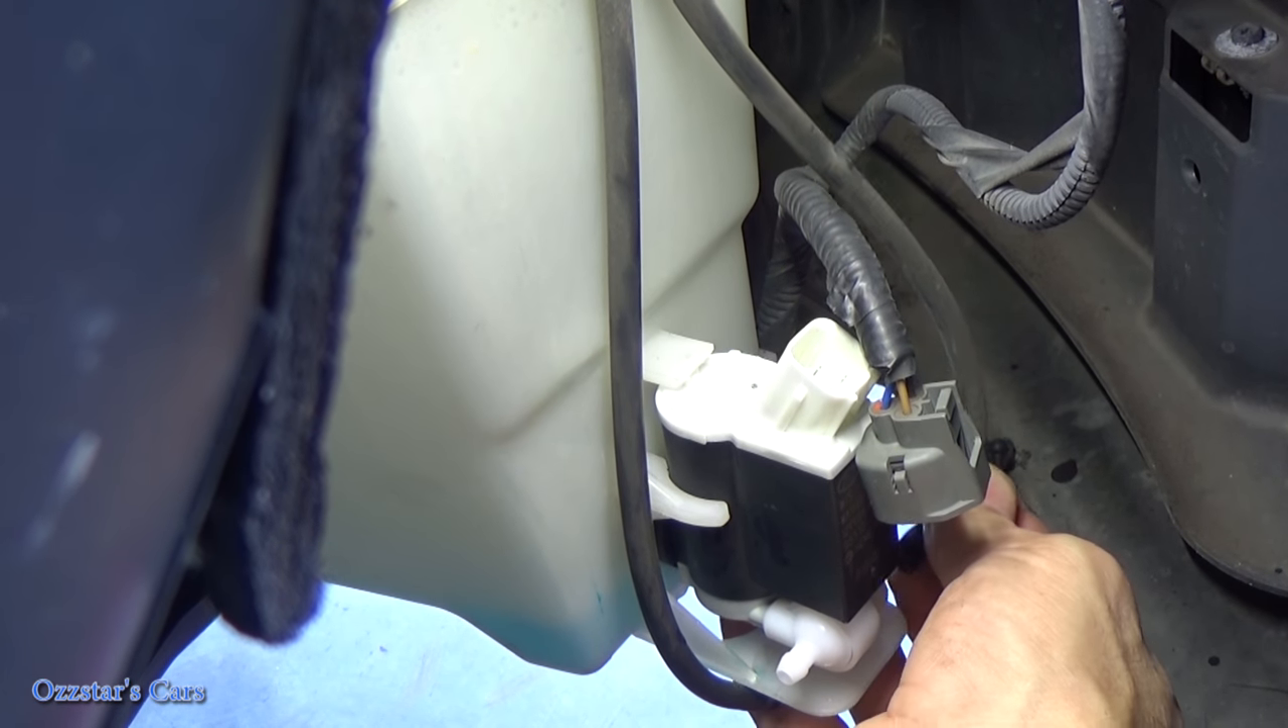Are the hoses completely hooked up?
No.